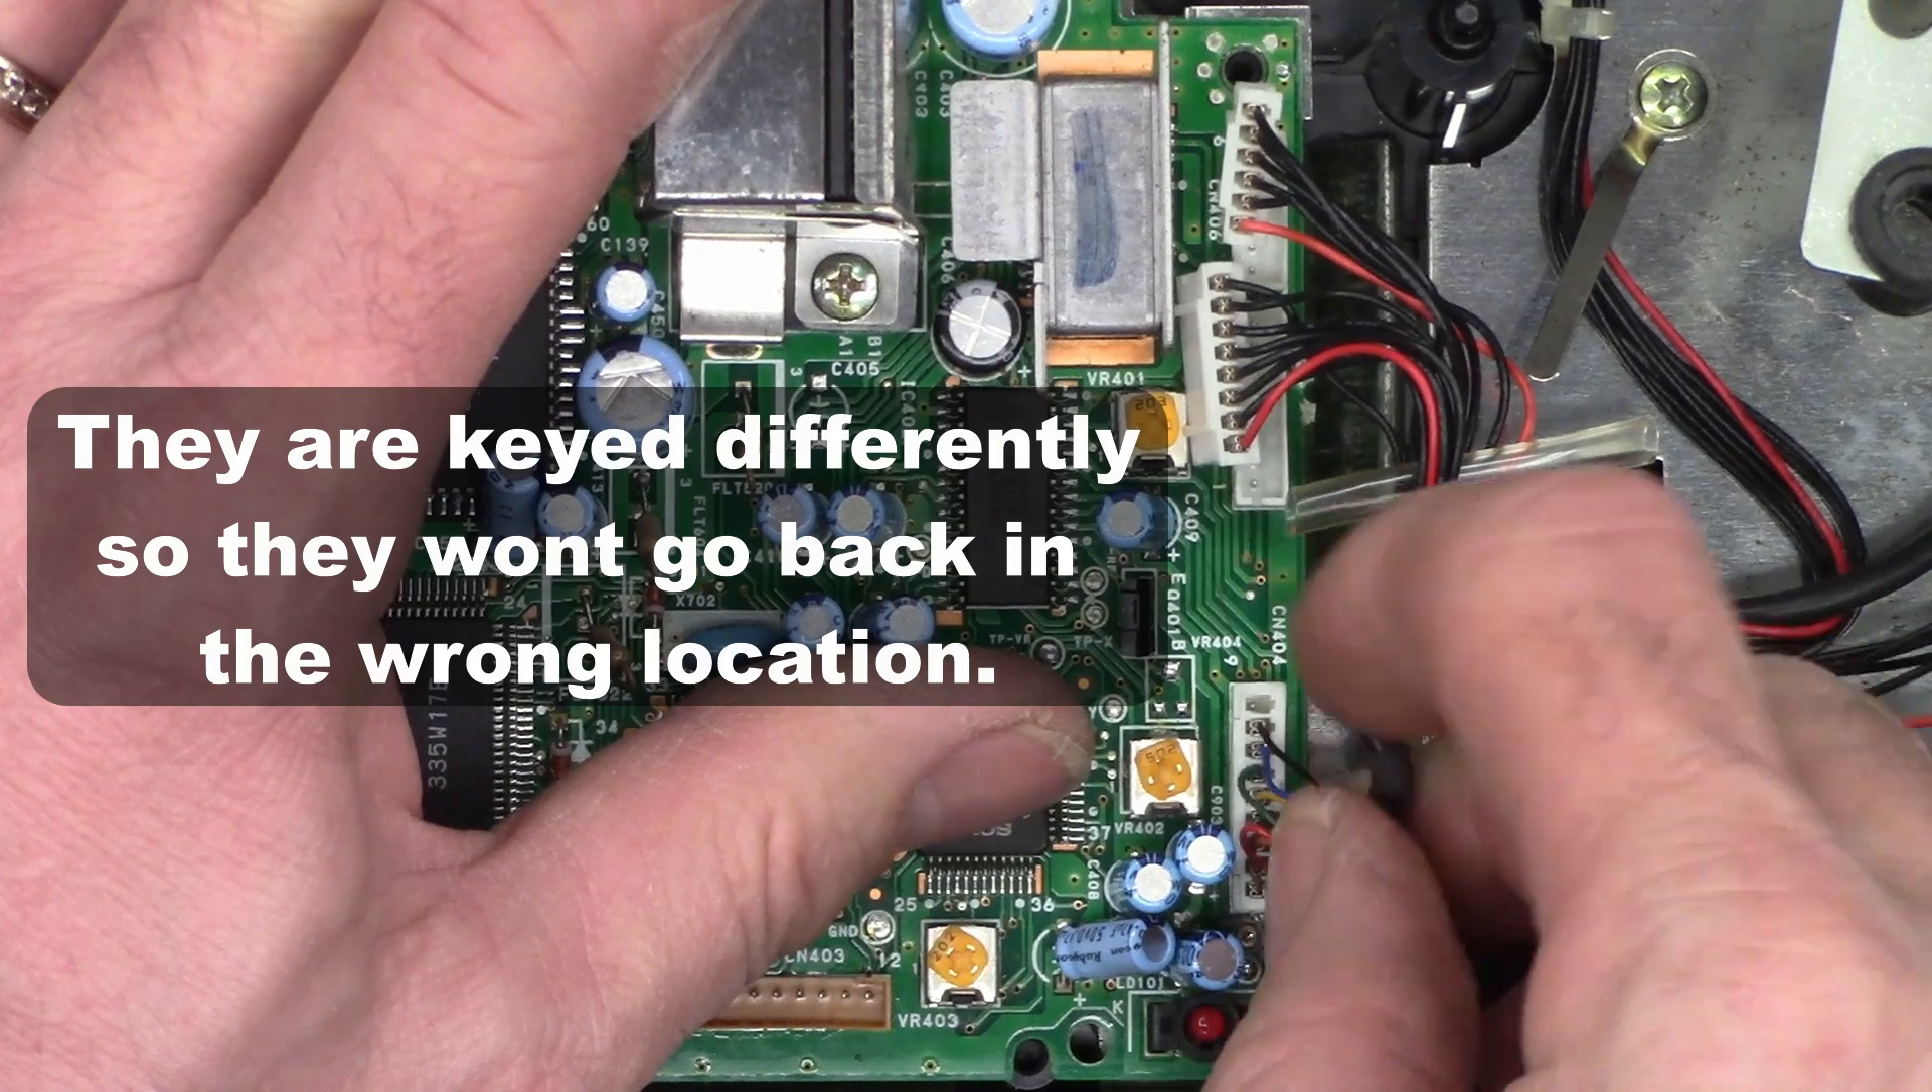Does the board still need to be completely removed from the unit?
Yes.